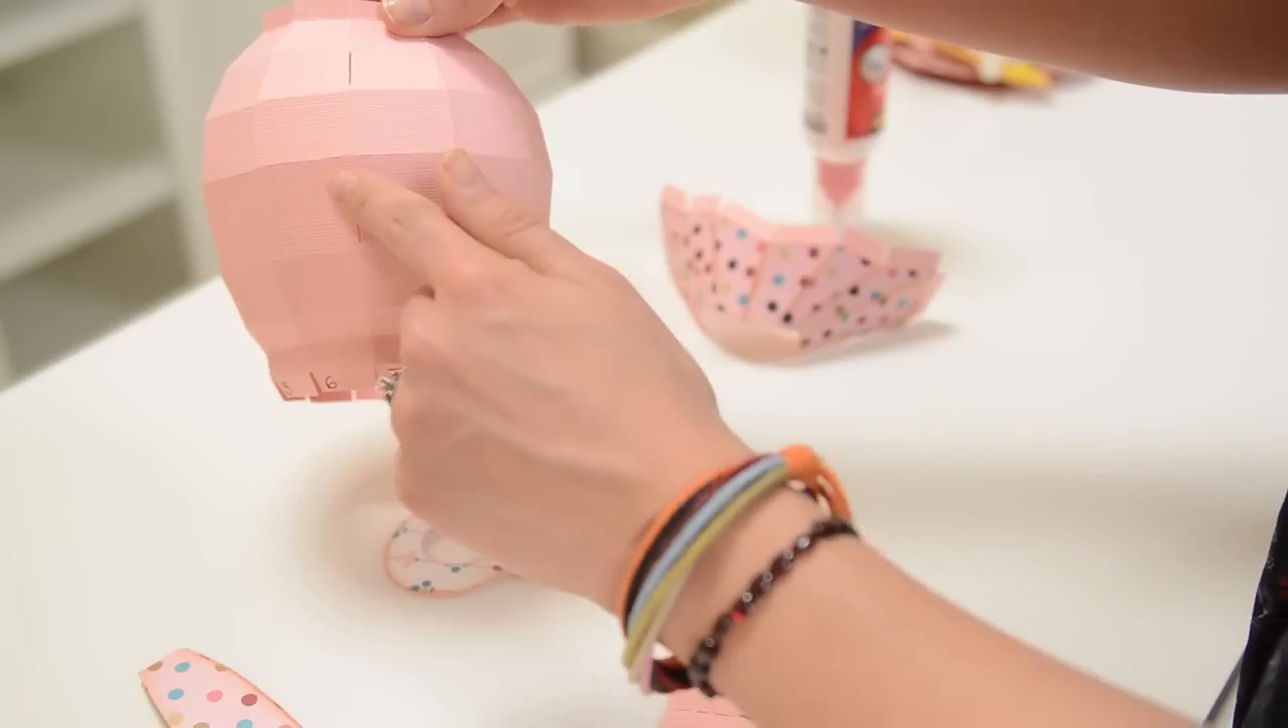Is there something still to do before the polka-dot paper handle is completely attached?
Yes.